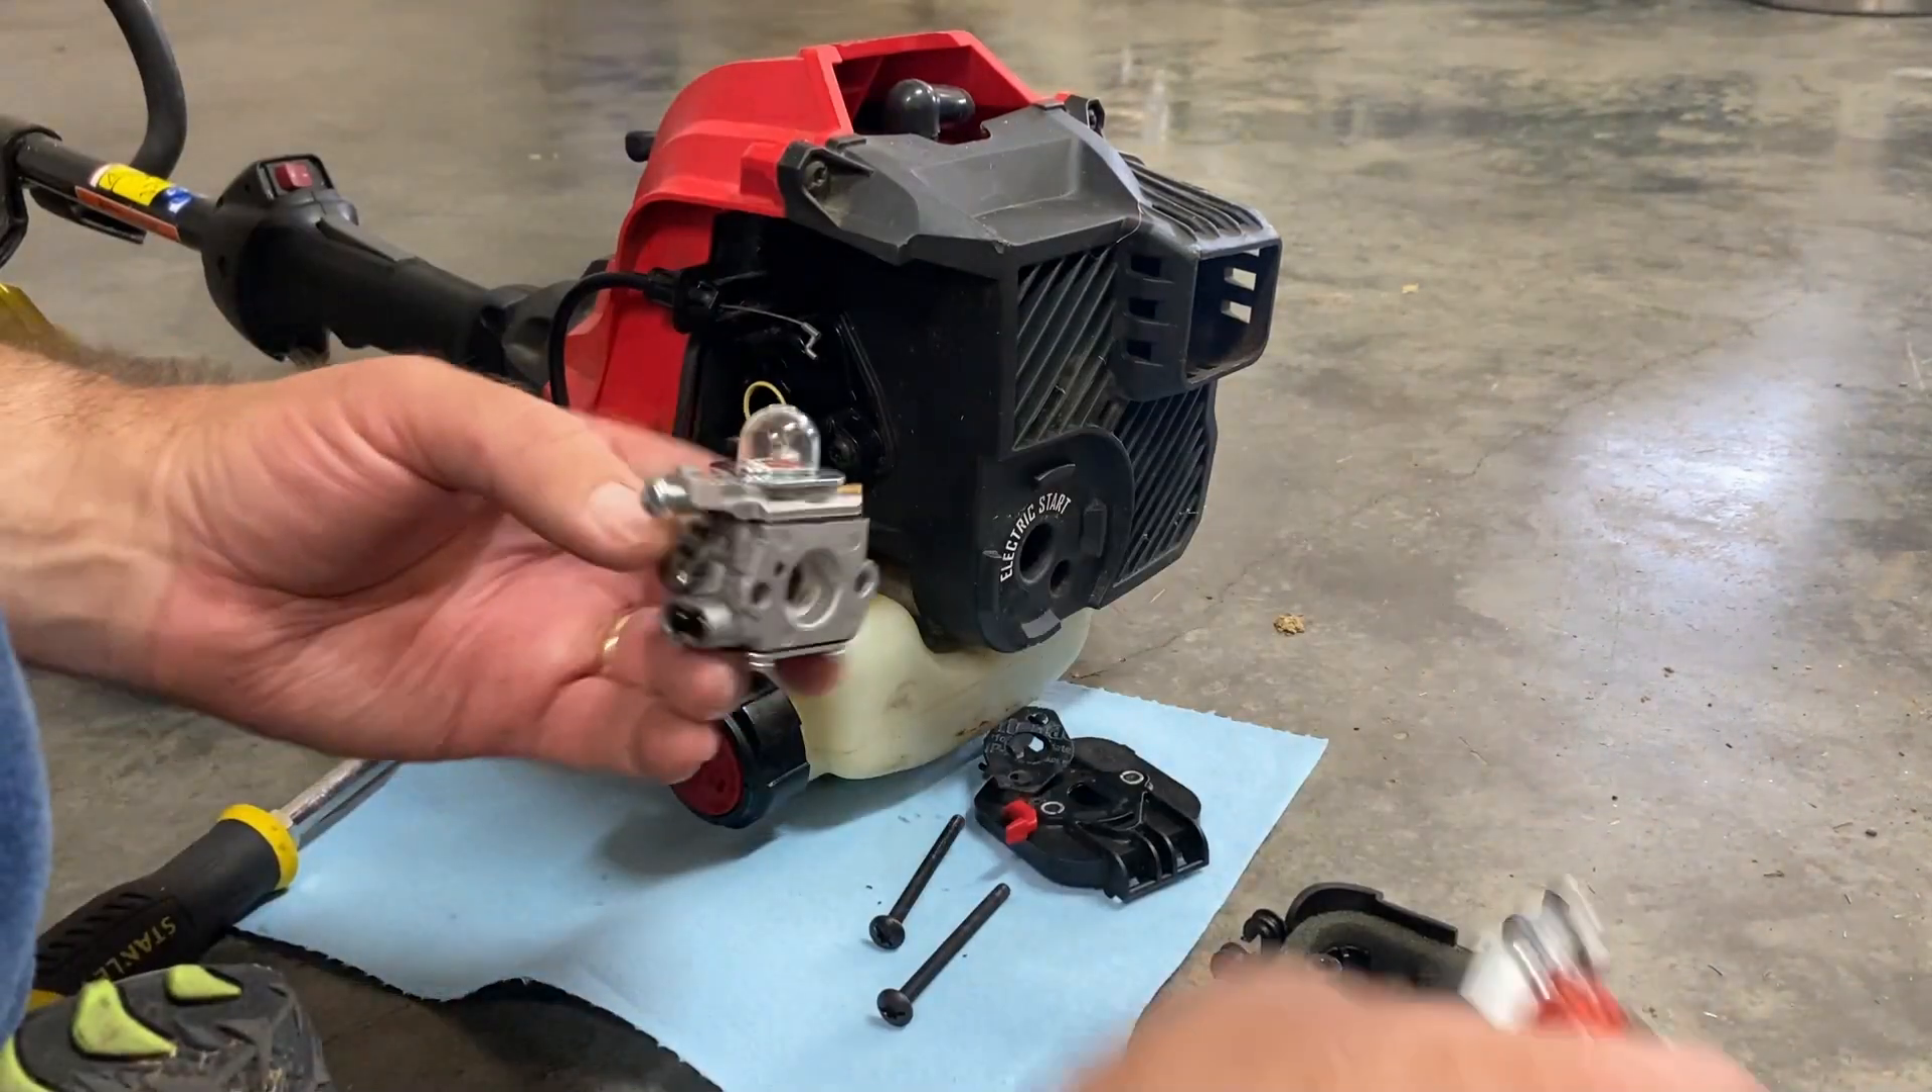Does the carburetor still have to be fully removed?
No.